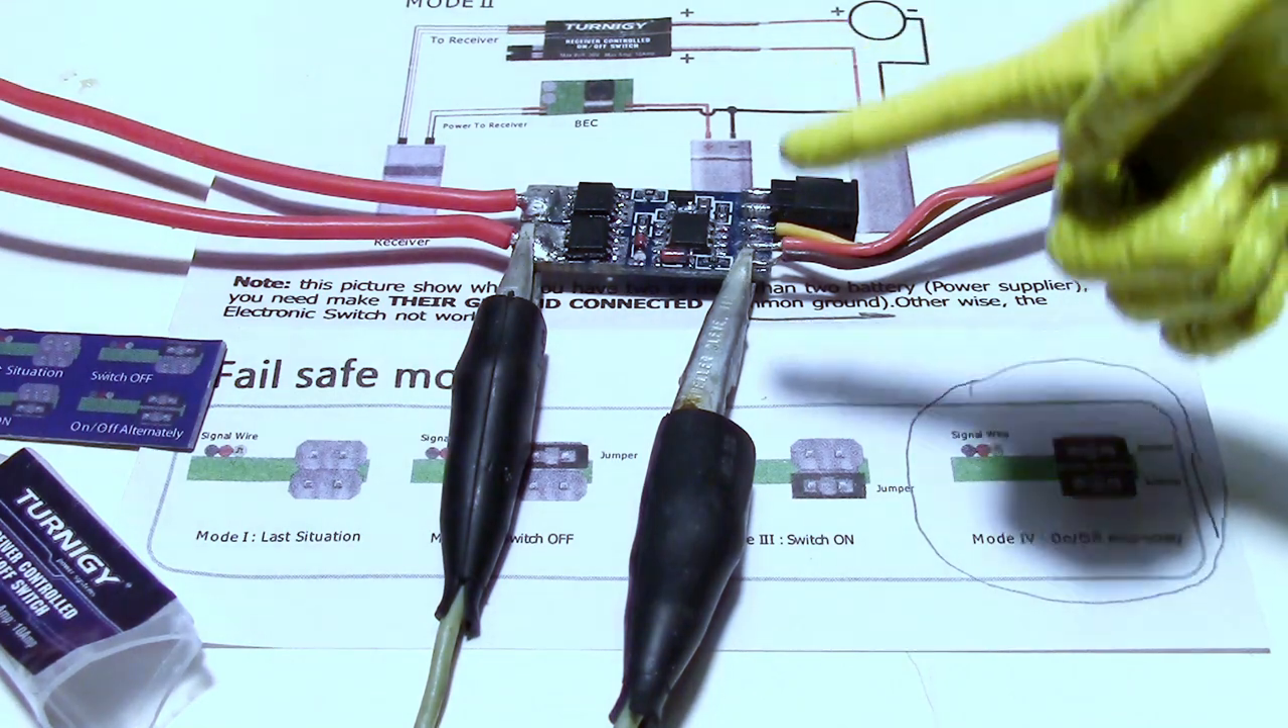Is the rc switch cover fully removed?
Yes.